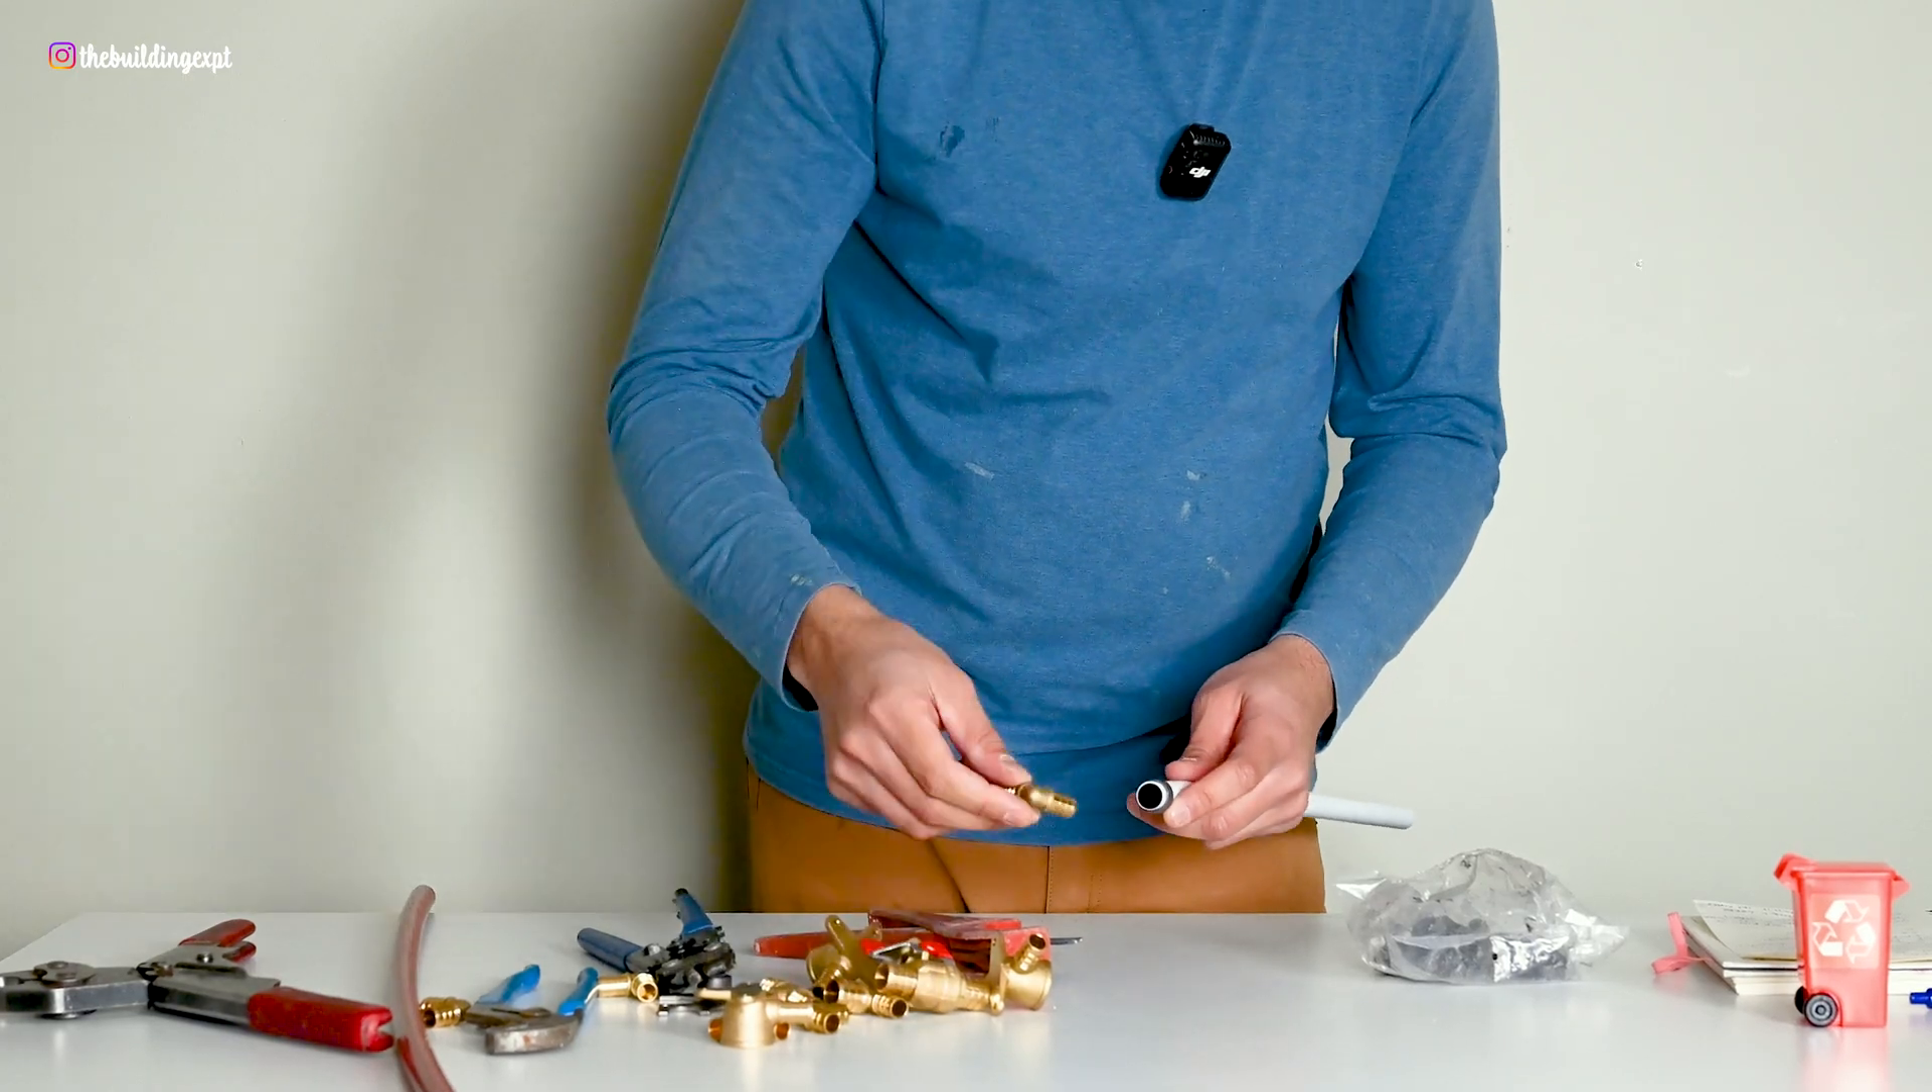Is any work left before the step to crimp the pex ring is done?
Yes.